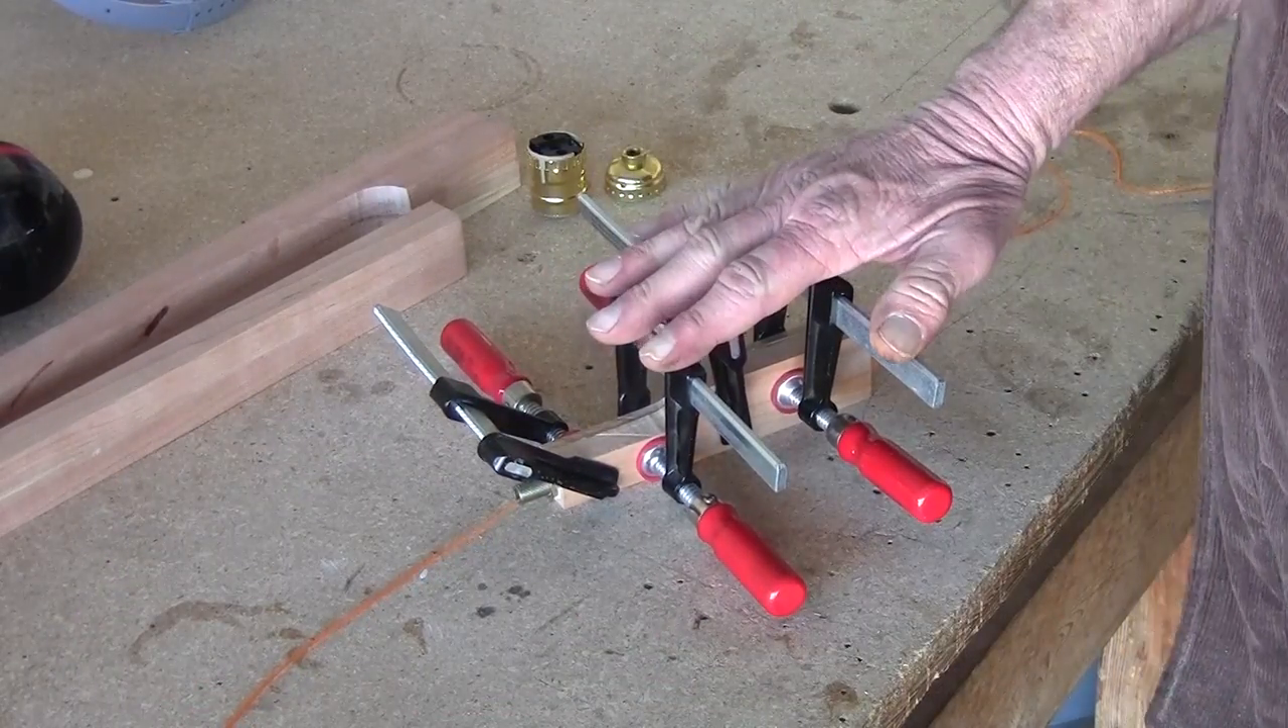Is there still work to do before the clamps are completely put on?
No.